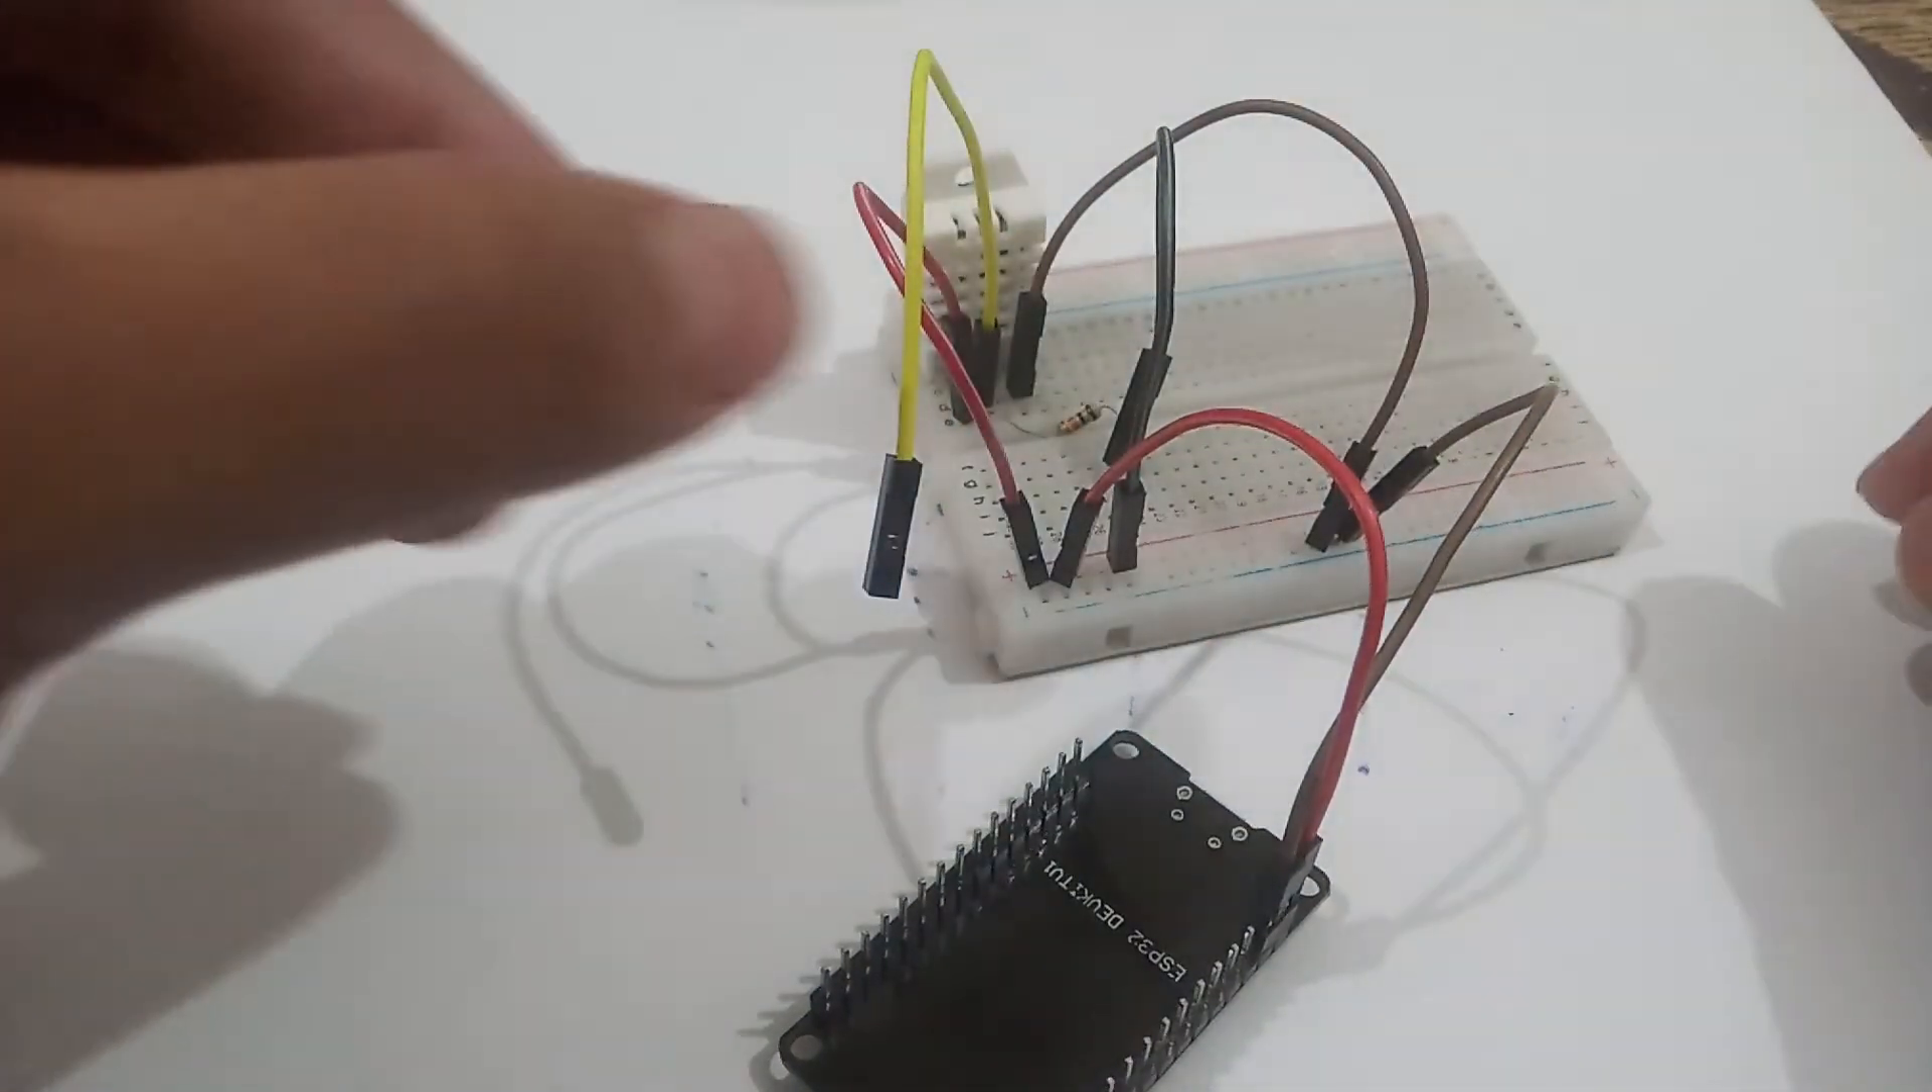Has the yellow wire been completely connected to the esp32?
No.